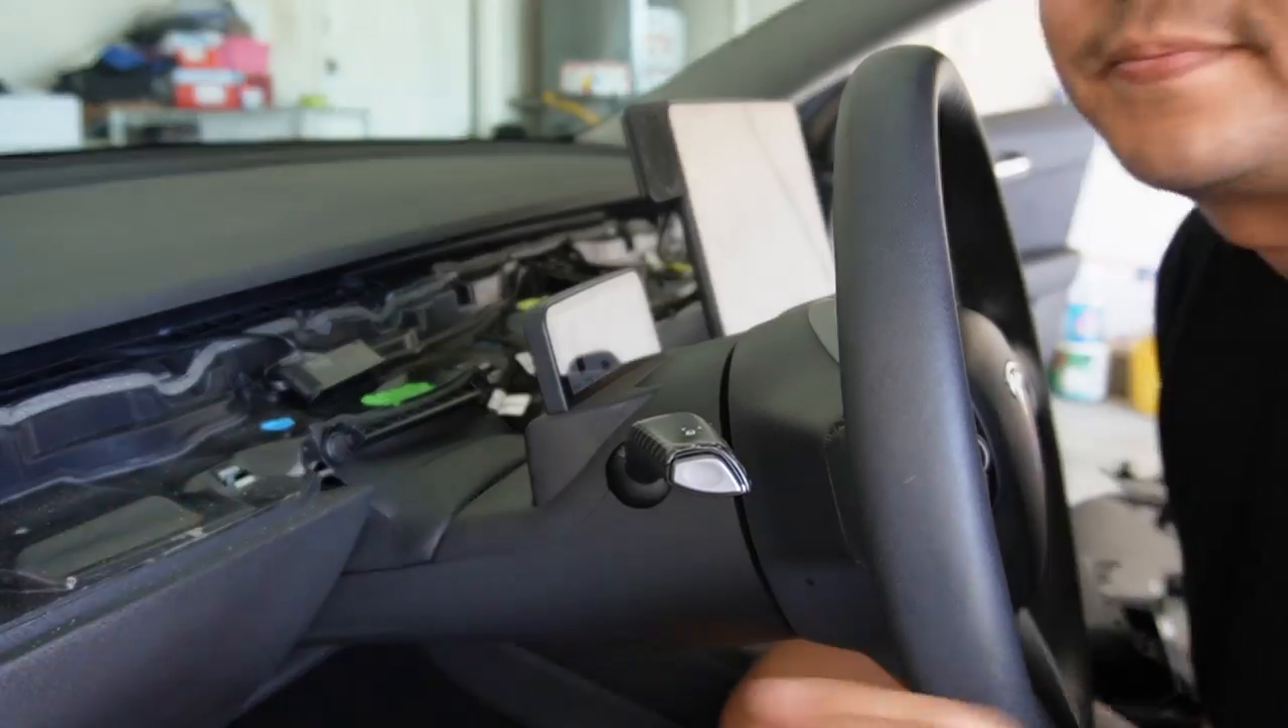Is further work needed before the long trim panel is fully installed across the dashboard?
Yes.